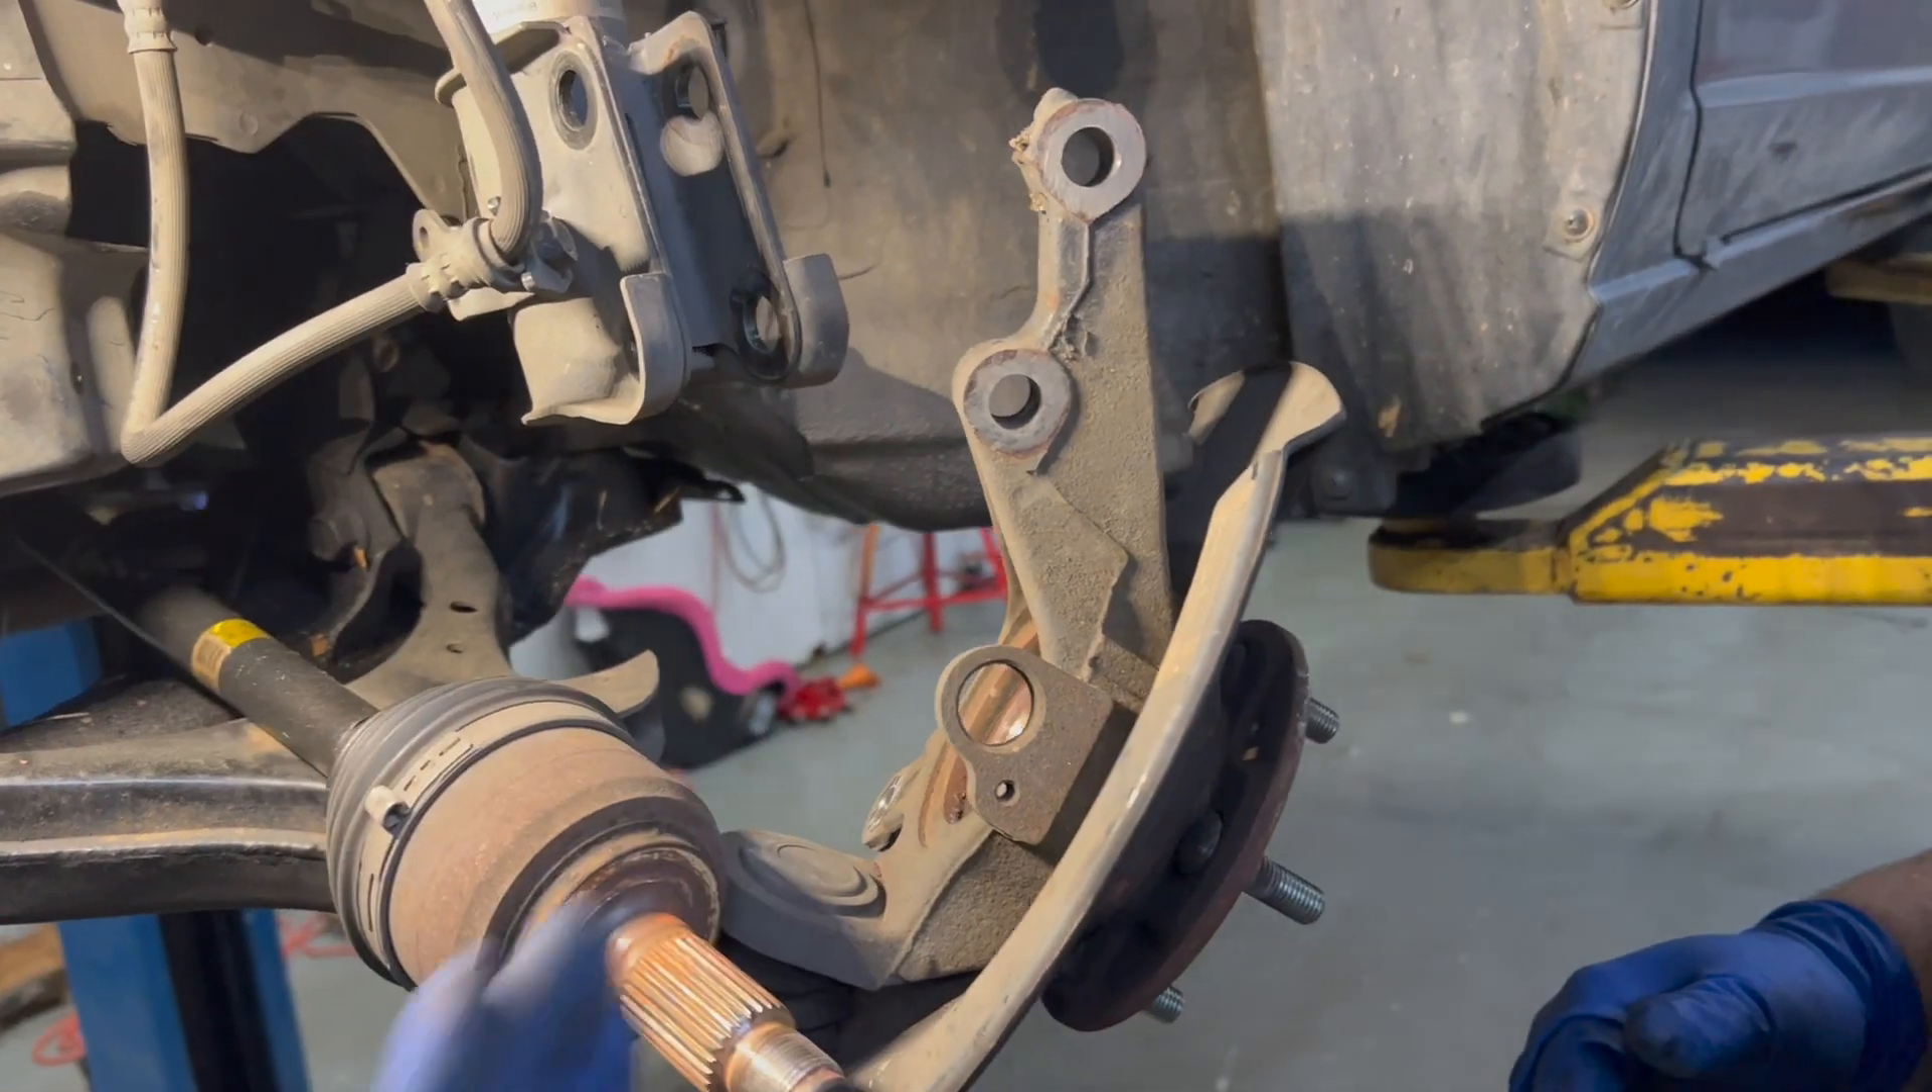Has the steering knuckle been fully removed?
No.